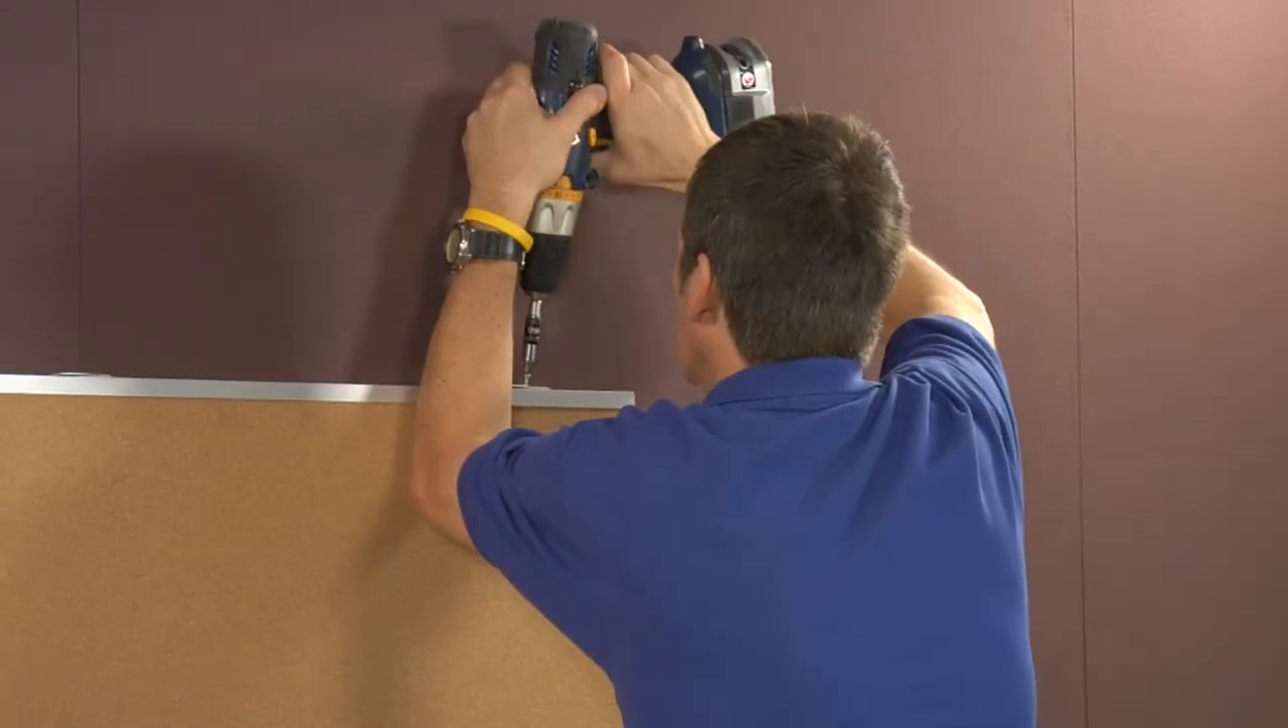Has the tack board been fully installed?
No.